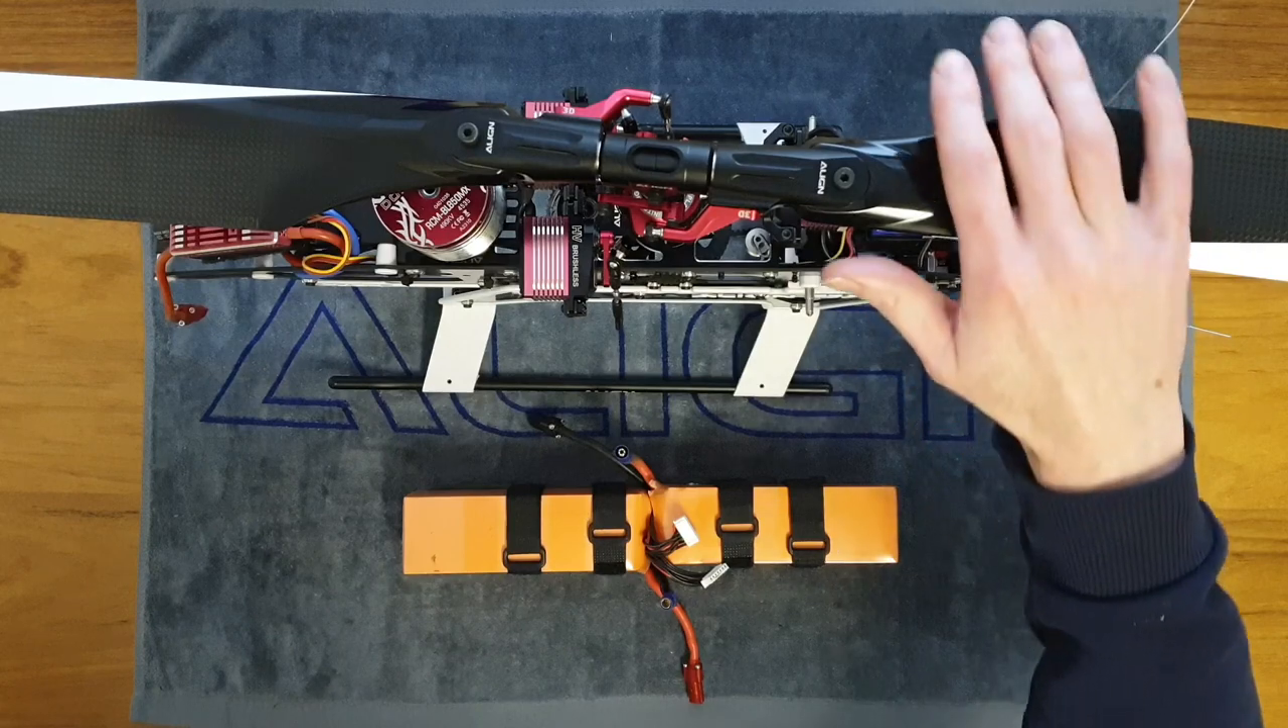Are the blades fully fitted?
Yes.